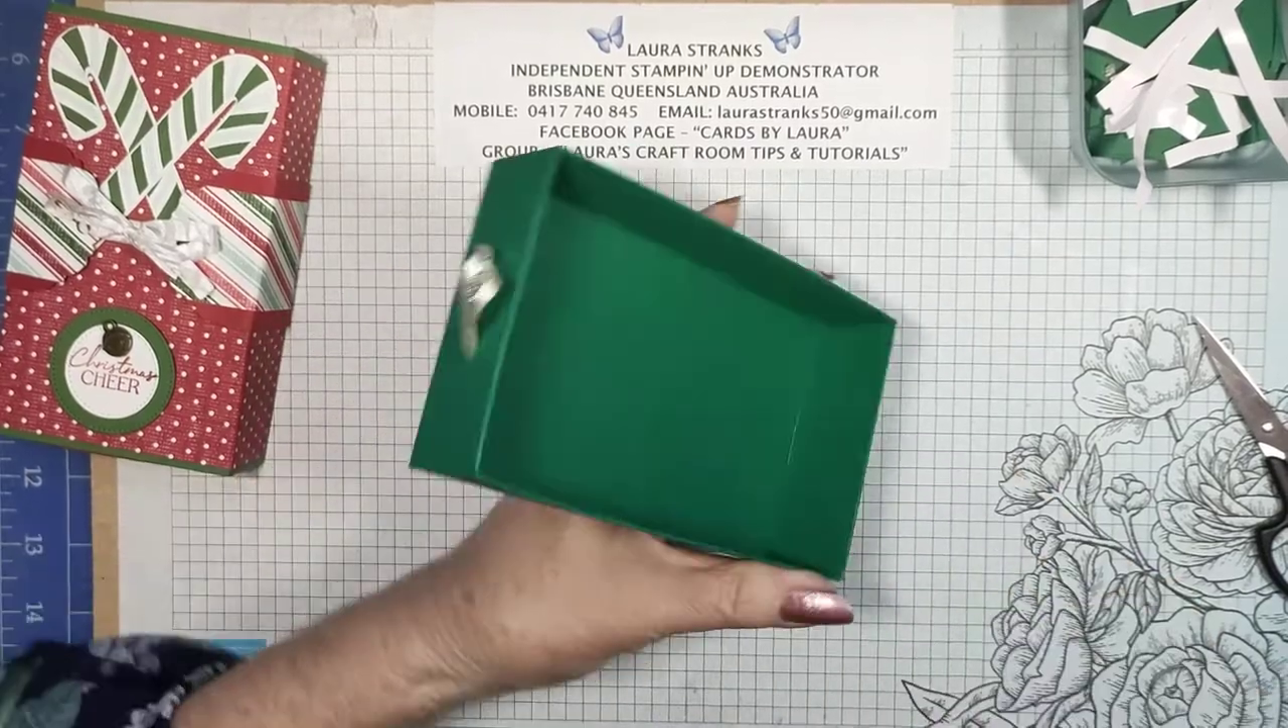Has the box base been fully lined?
No.